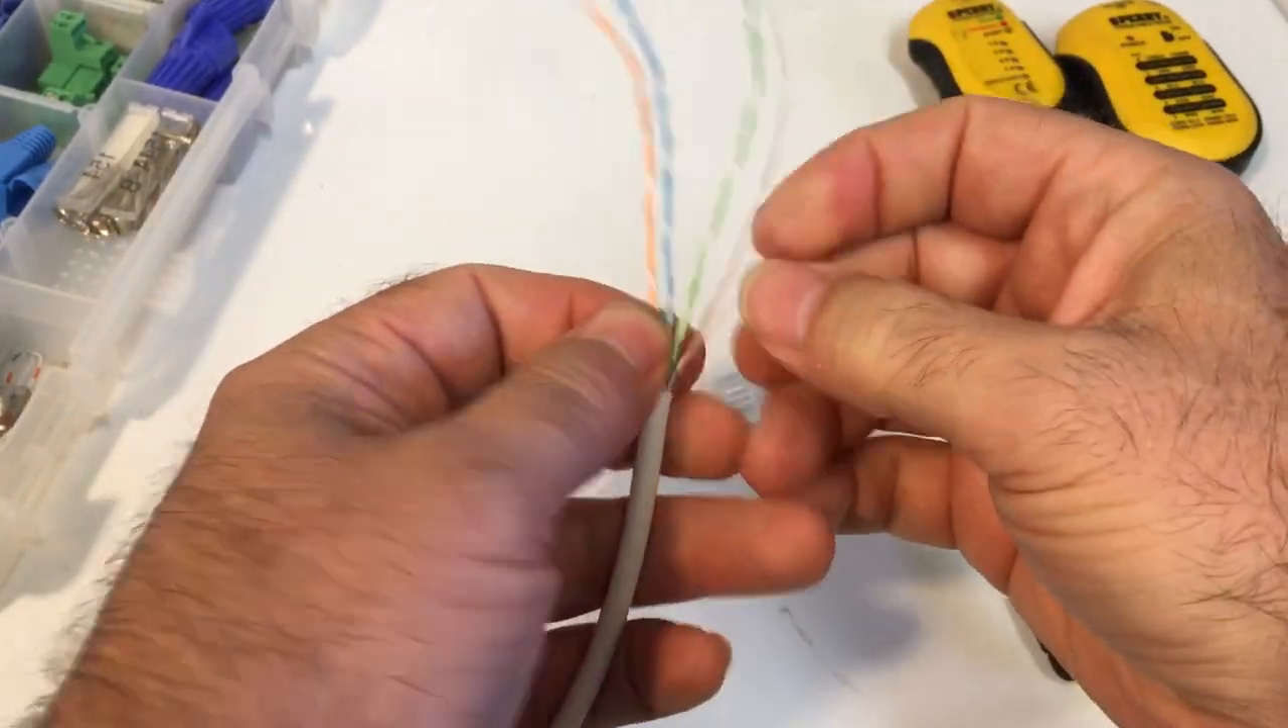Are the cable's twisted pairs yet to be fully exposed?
No.